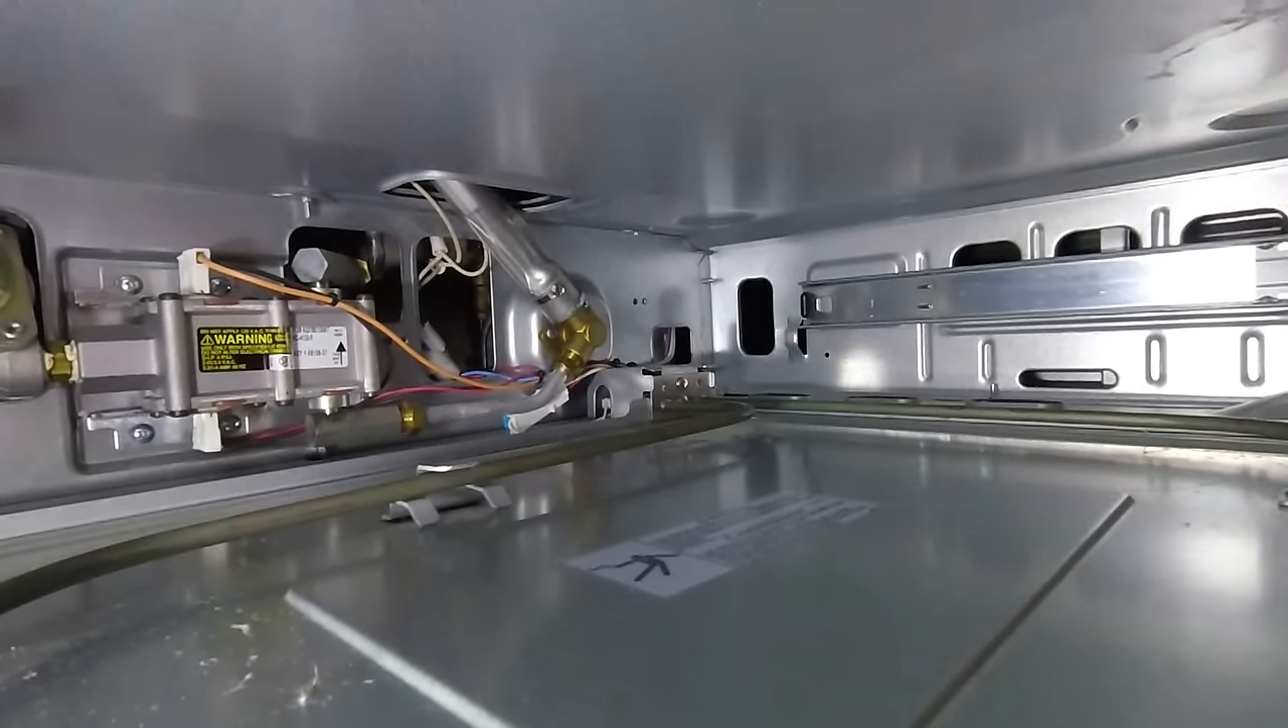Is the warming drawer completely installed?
No.